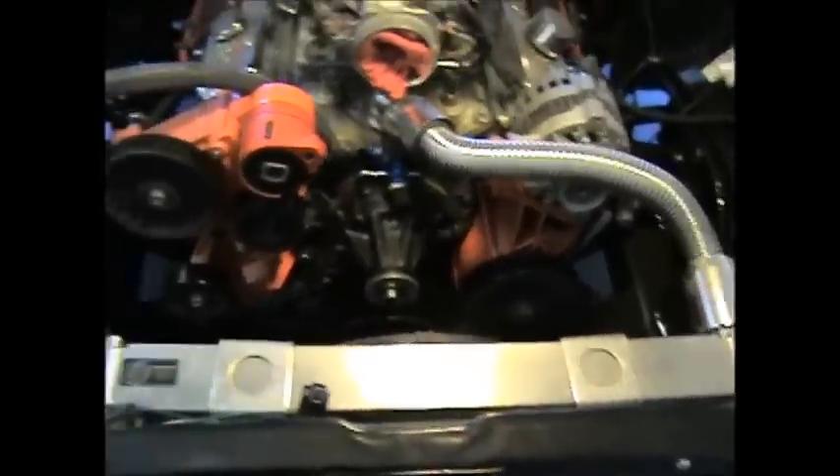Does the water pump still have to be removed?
Yes.